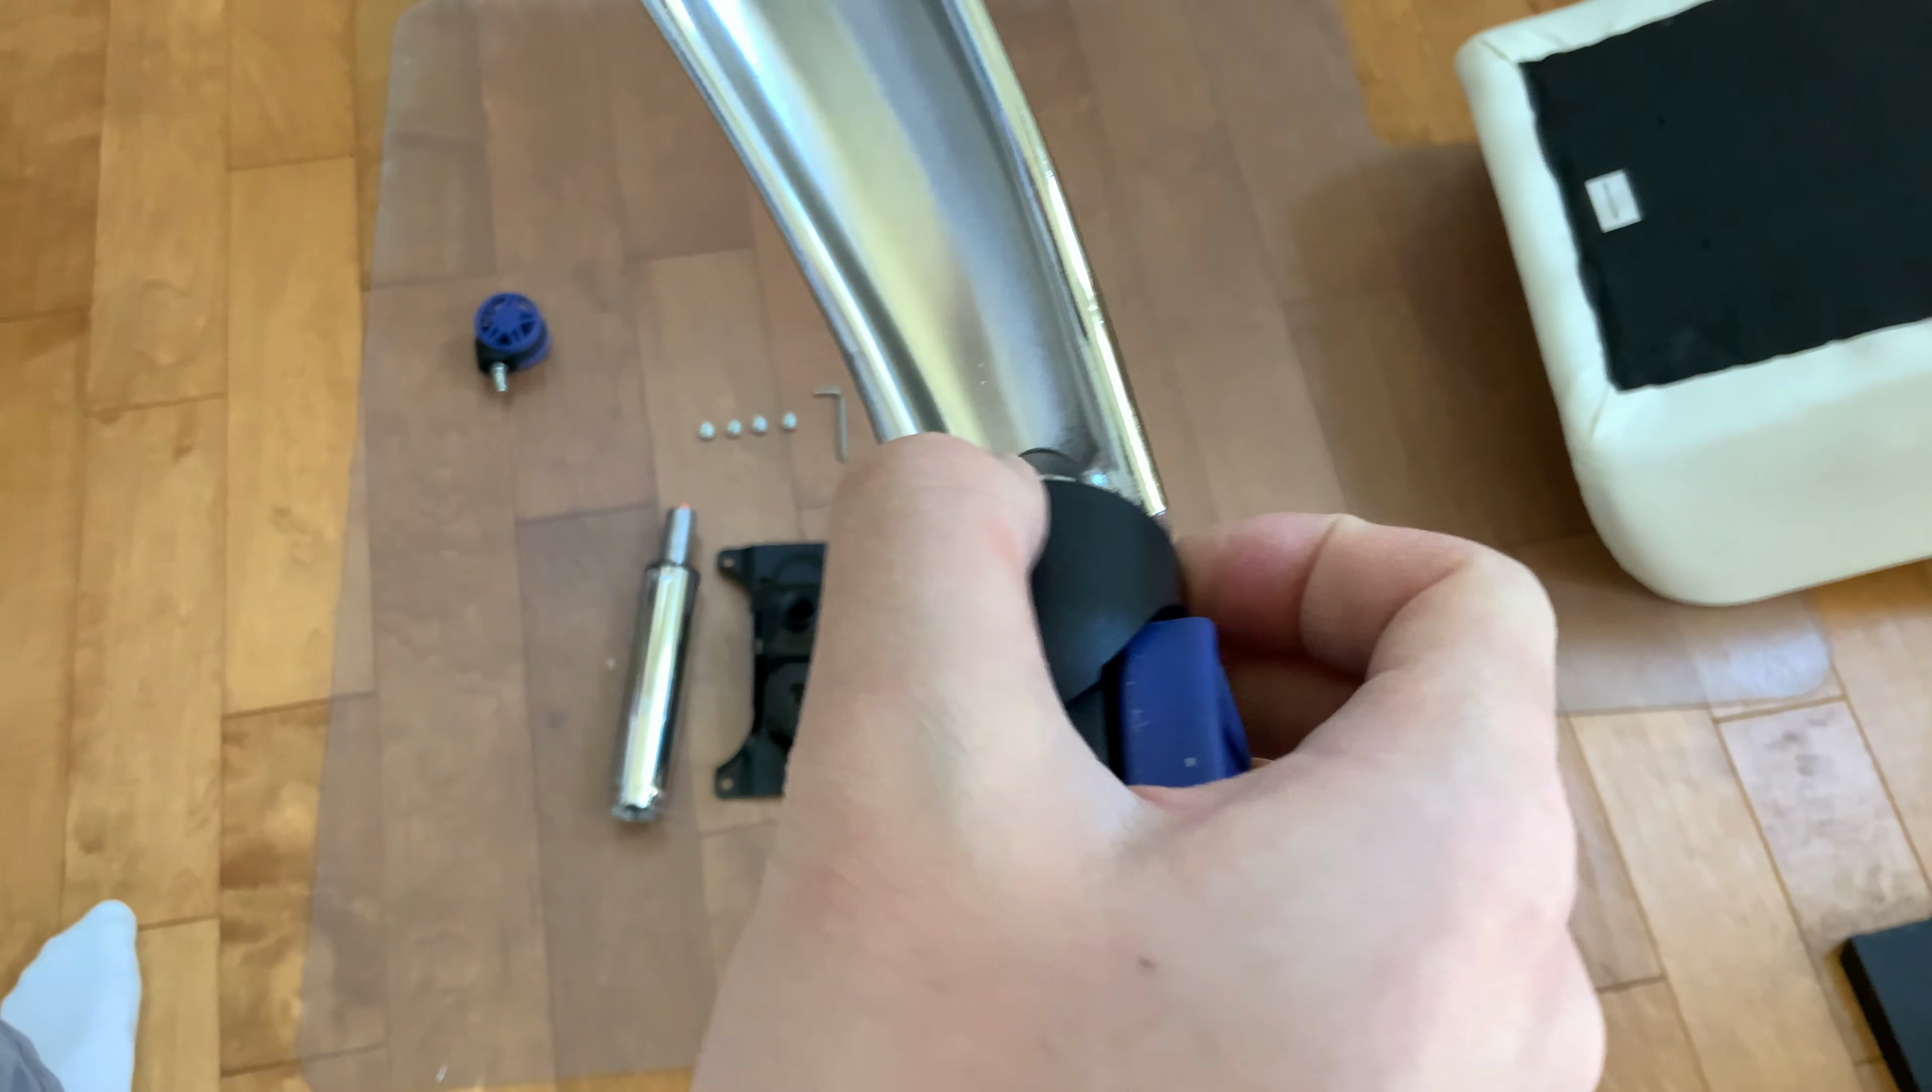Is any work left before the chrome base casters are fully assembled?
Yes.